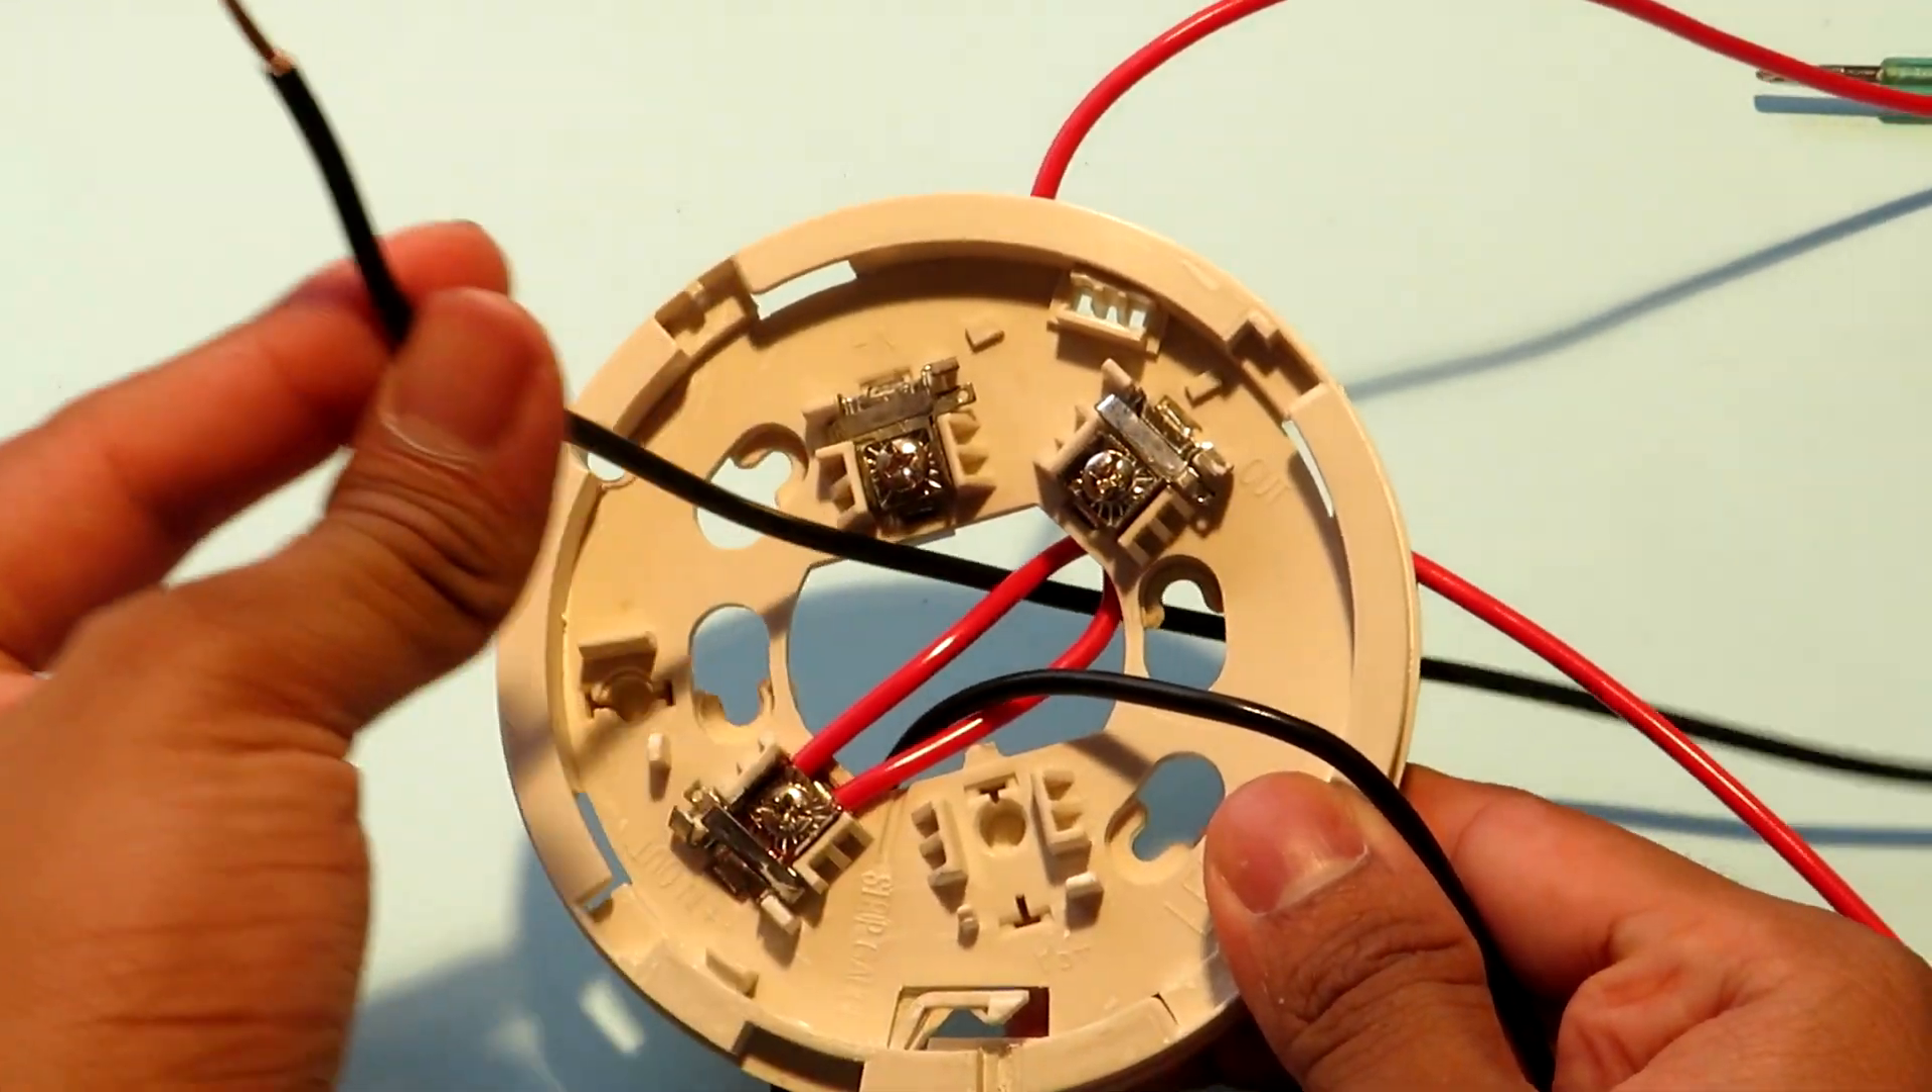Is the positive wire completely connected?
Yes.